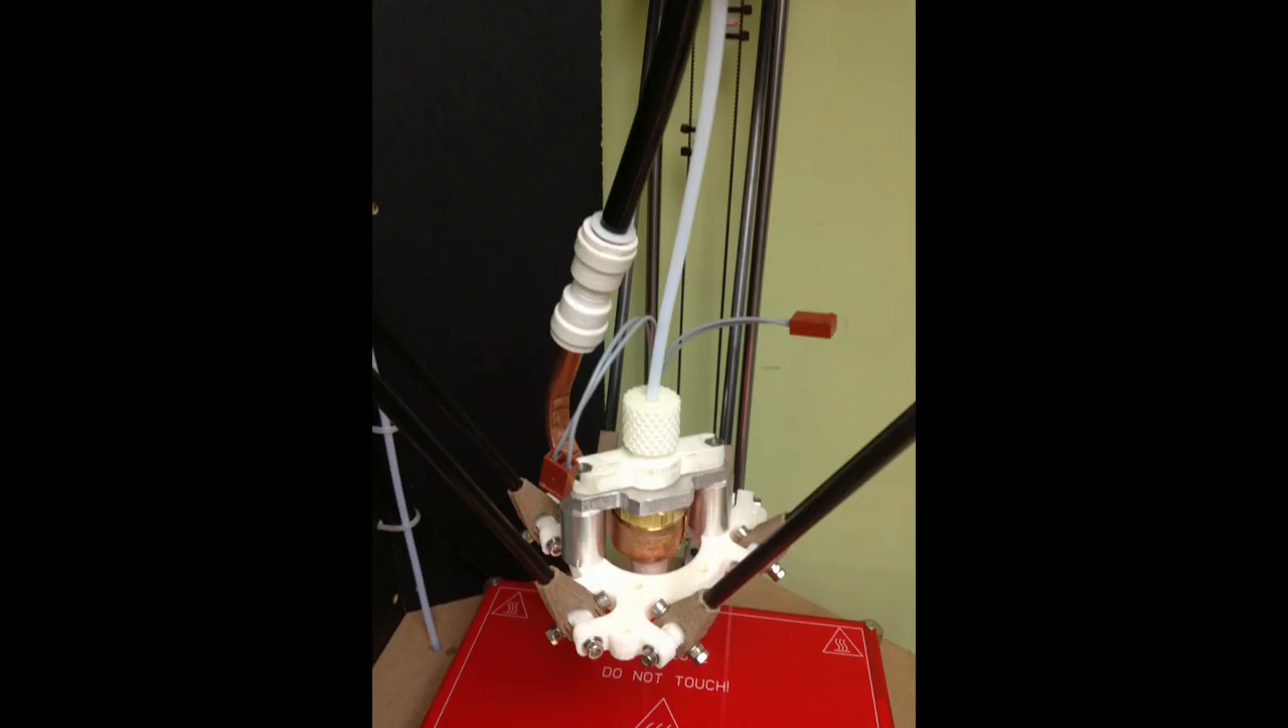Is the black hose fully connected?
Yes.